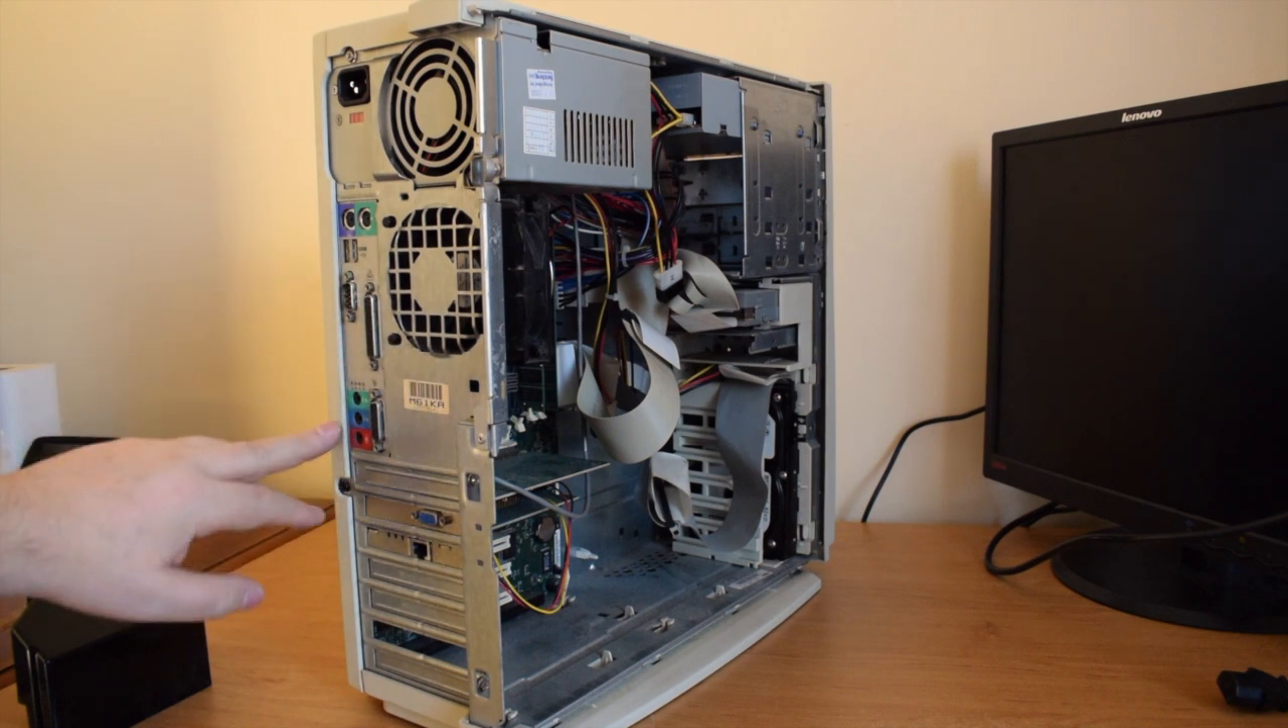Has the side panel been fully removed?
Yes.